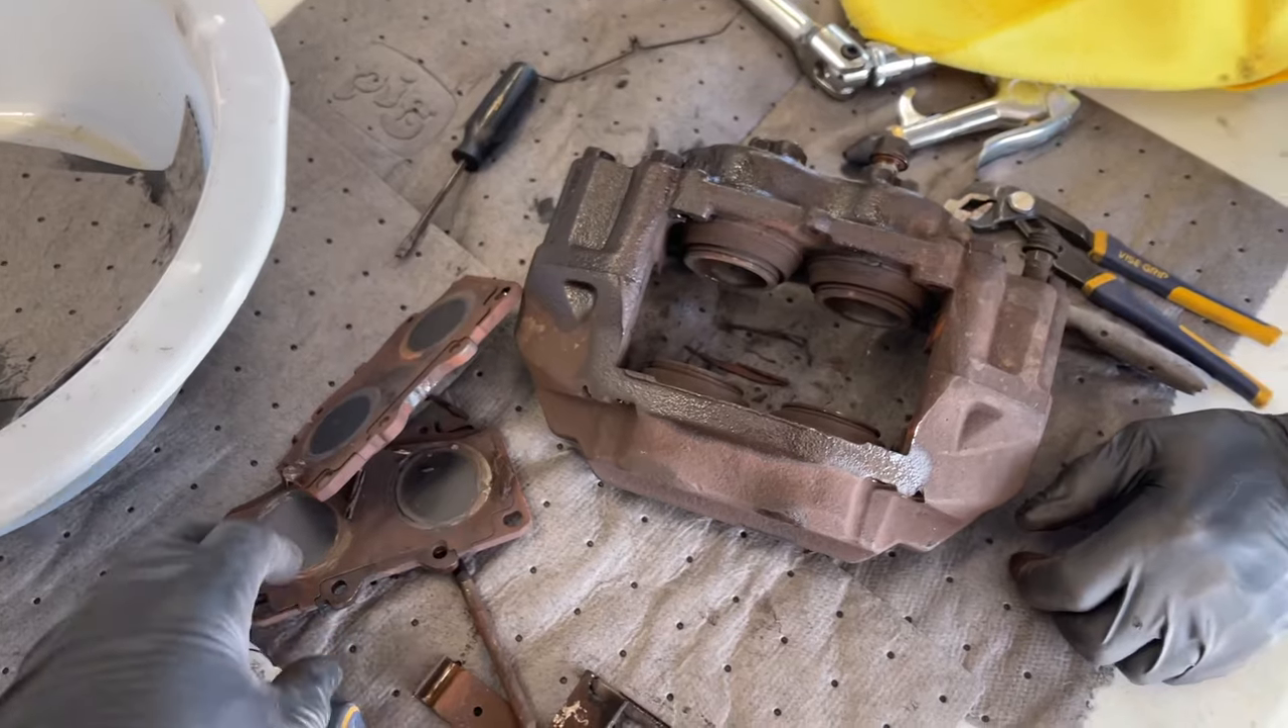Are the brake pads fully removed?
Yes.